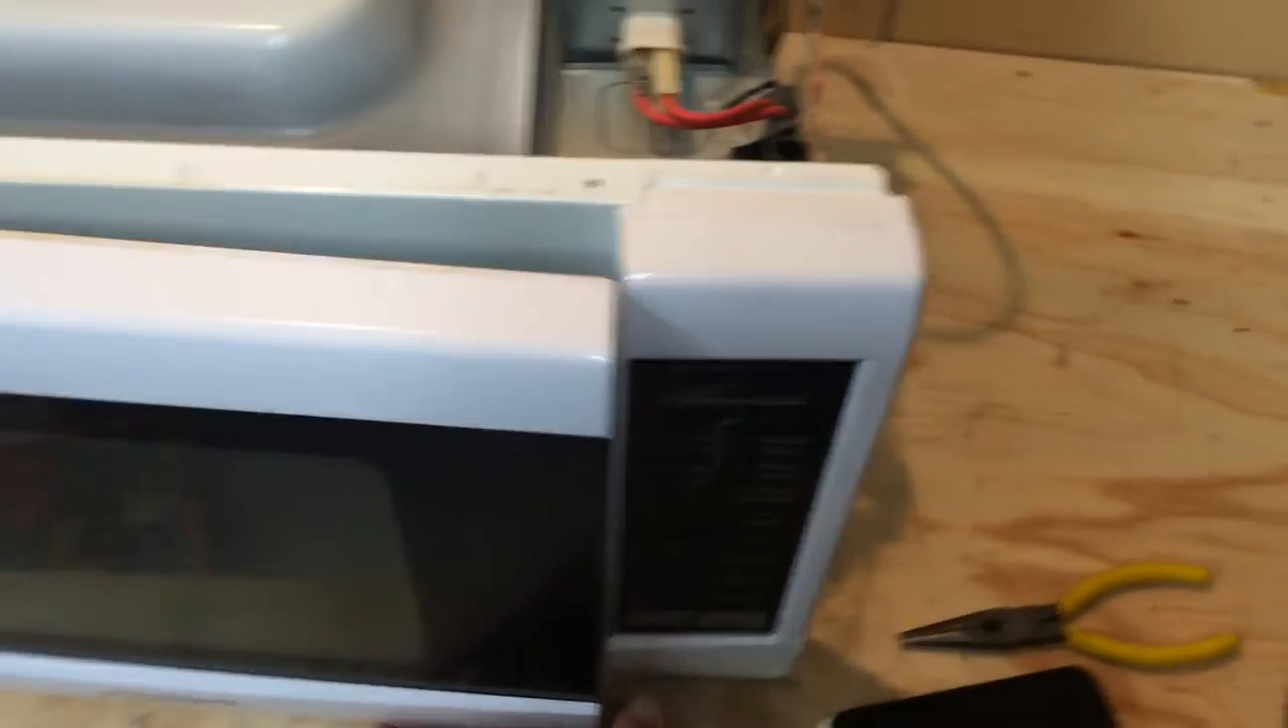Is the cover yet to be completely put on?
Yes.